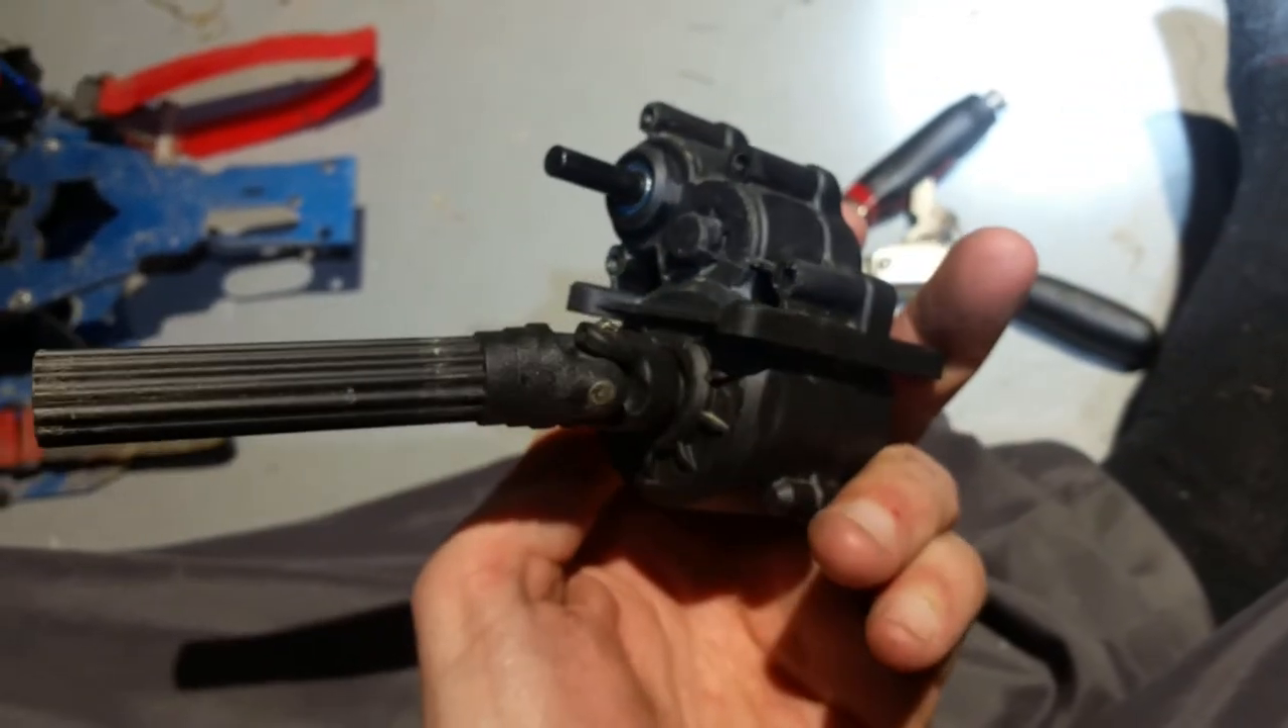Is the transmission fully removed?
Yes.